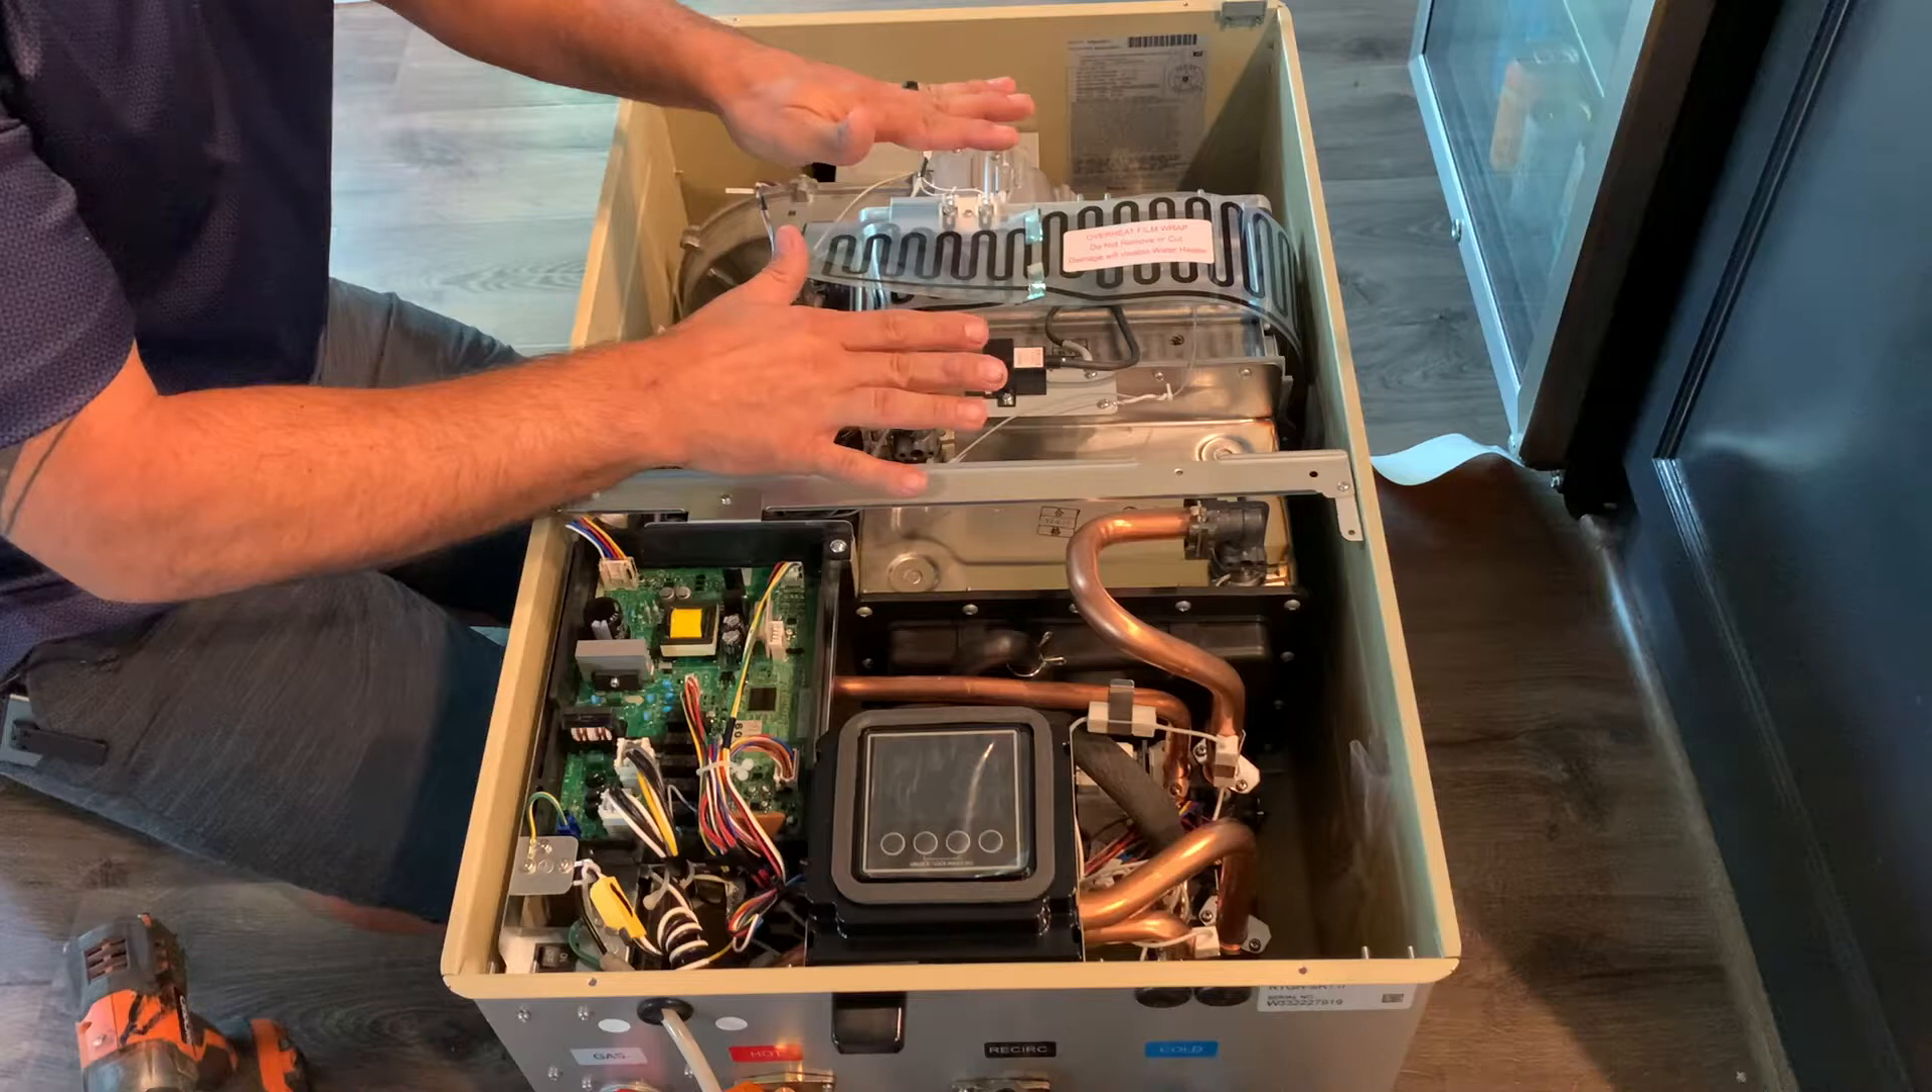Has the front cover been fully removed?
Yes.